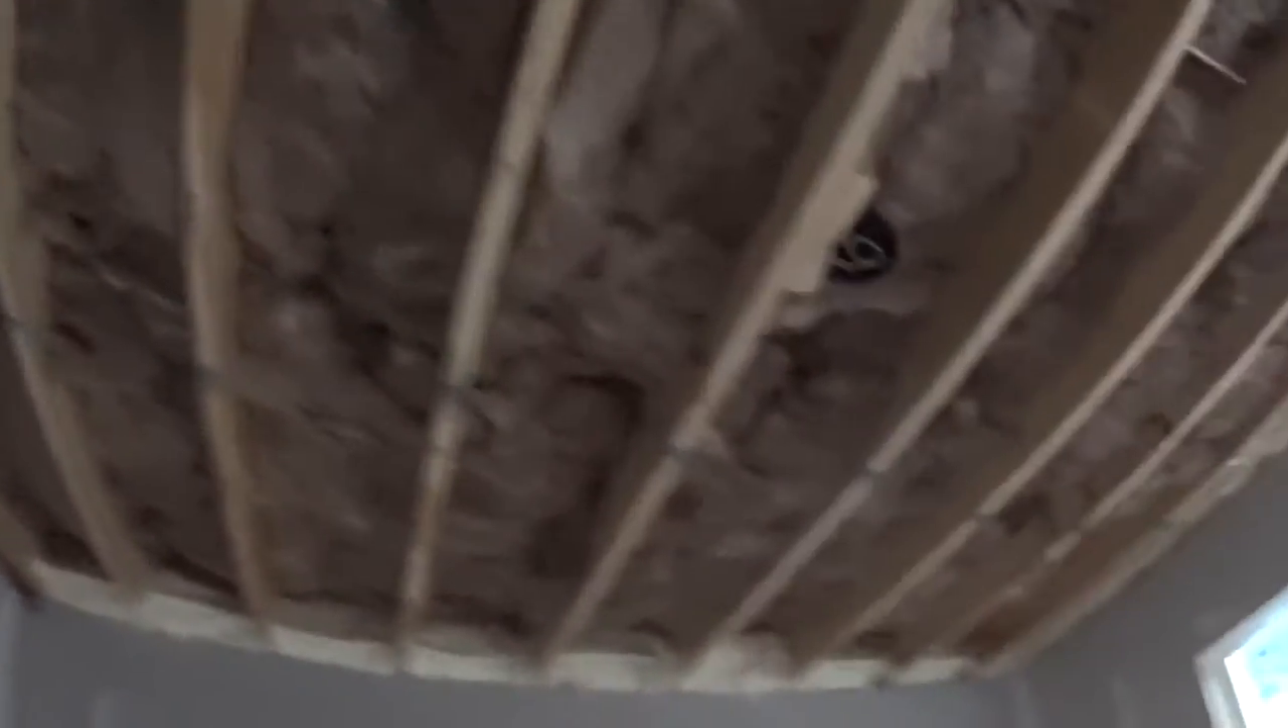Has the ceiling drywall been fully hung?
No.